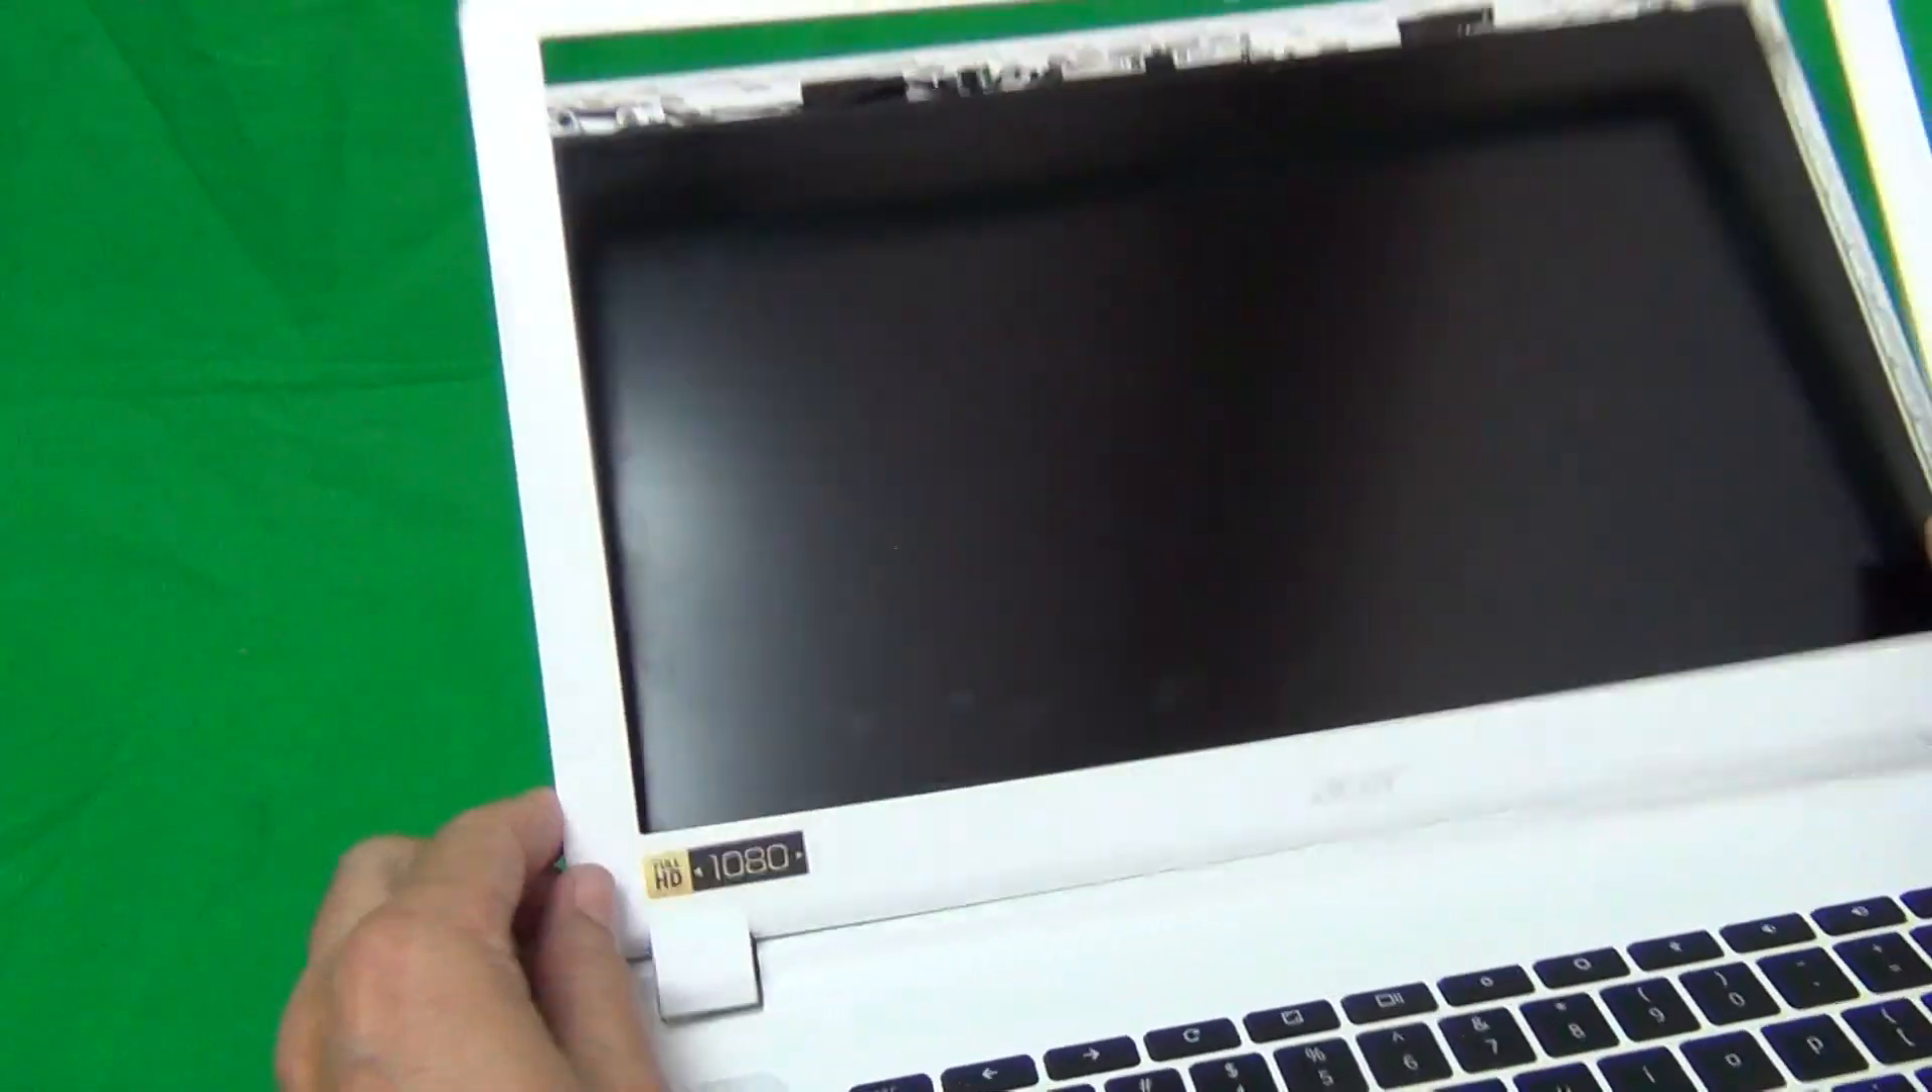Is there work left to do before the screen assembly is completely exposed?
Yes.